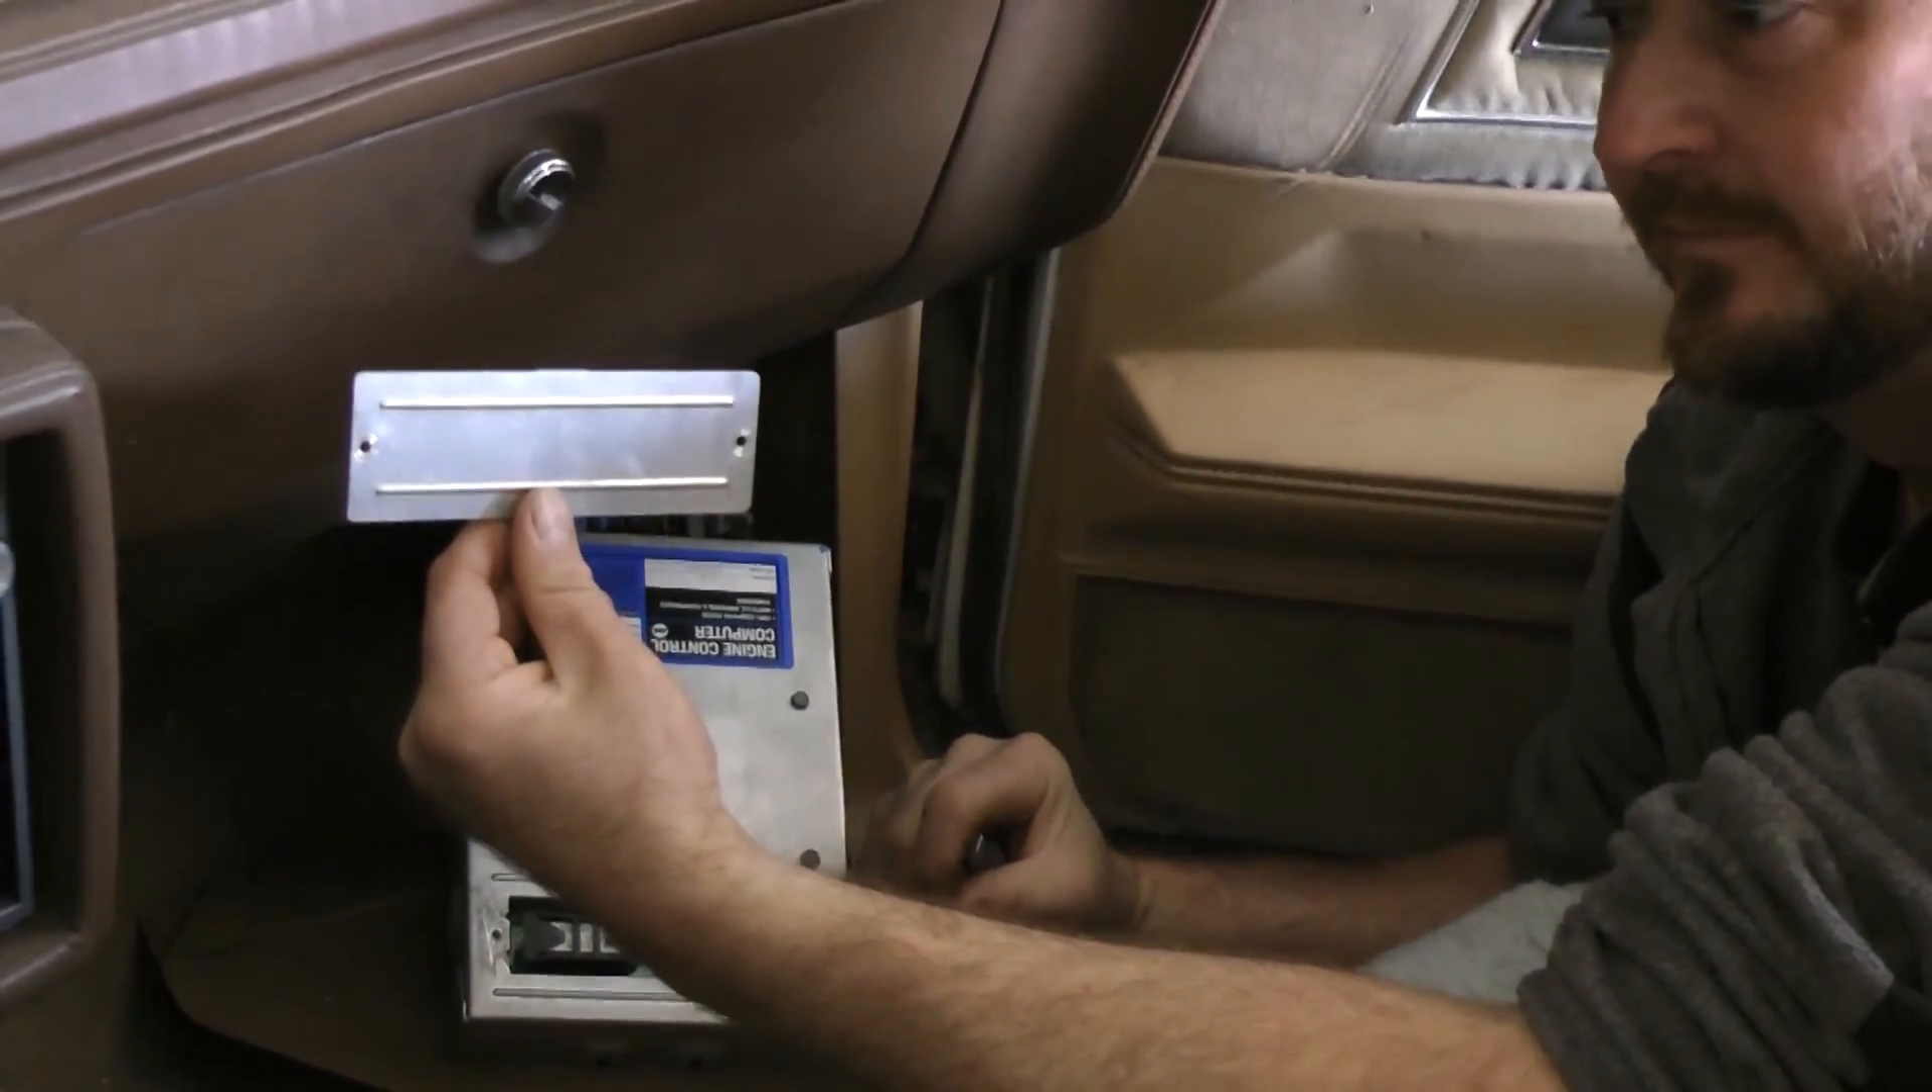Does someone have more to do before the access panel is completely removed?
No.